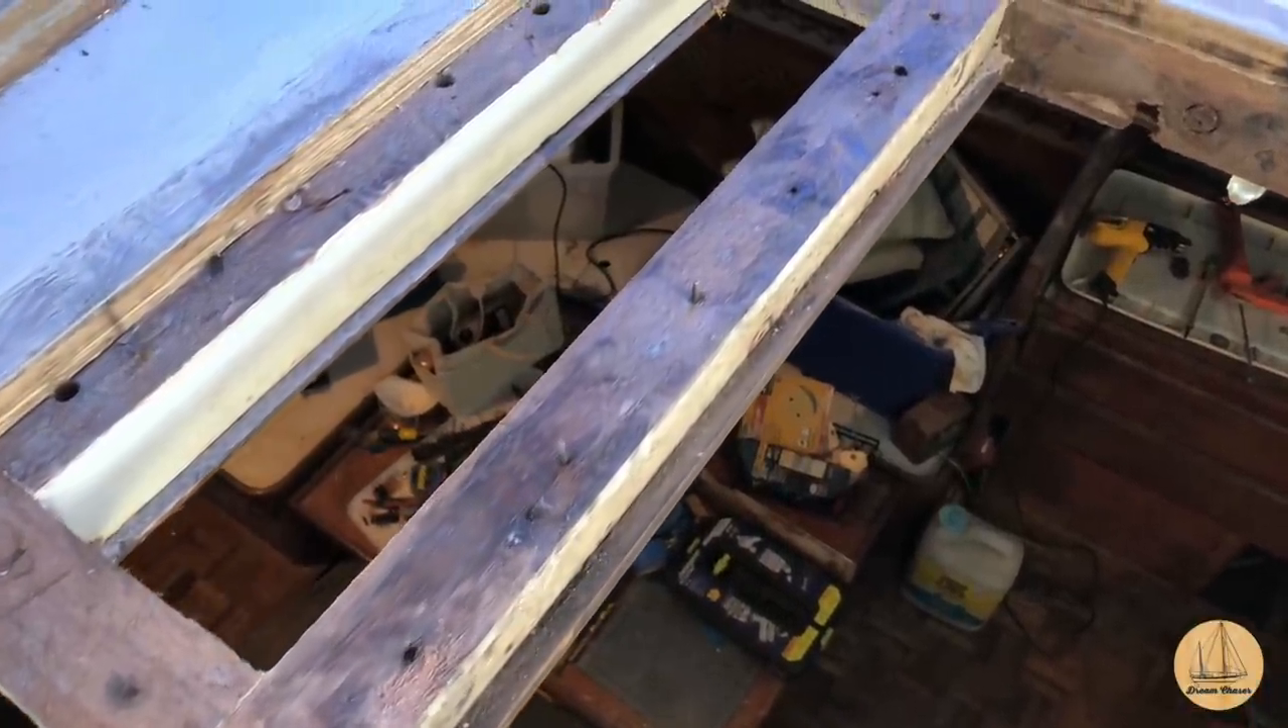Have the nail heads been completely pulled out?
No.